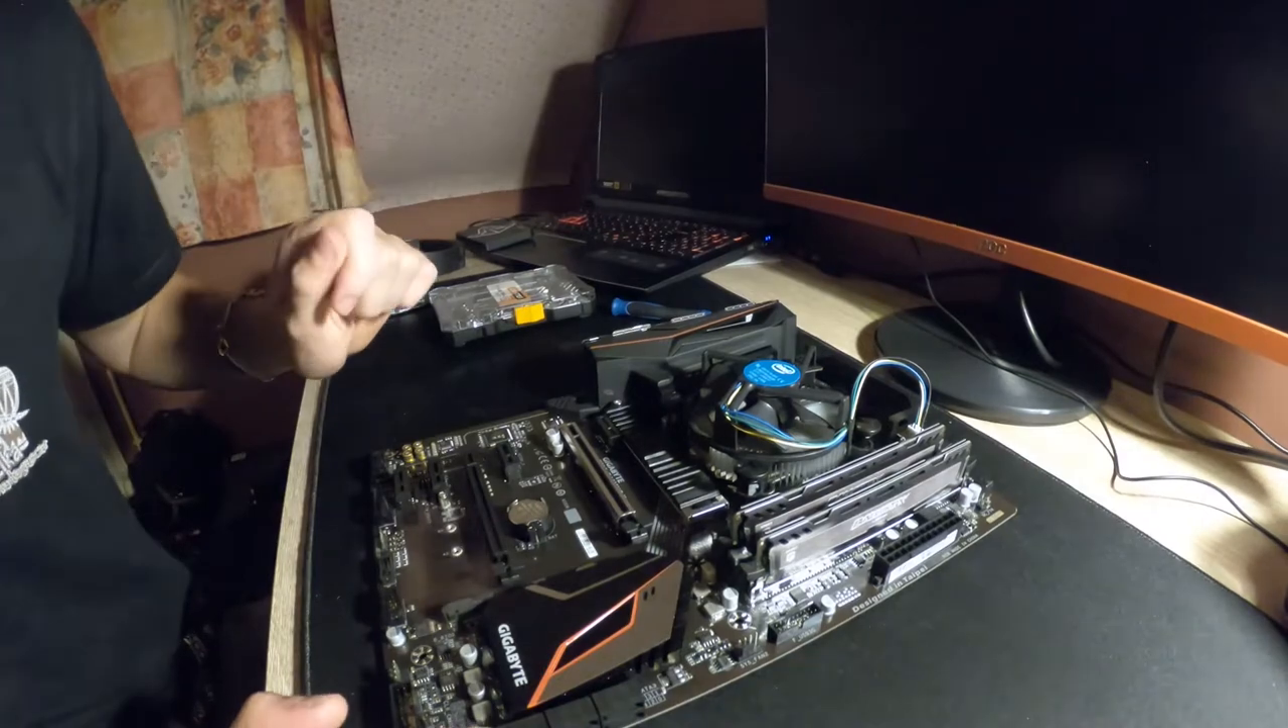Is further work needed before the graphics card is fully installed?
Yes.